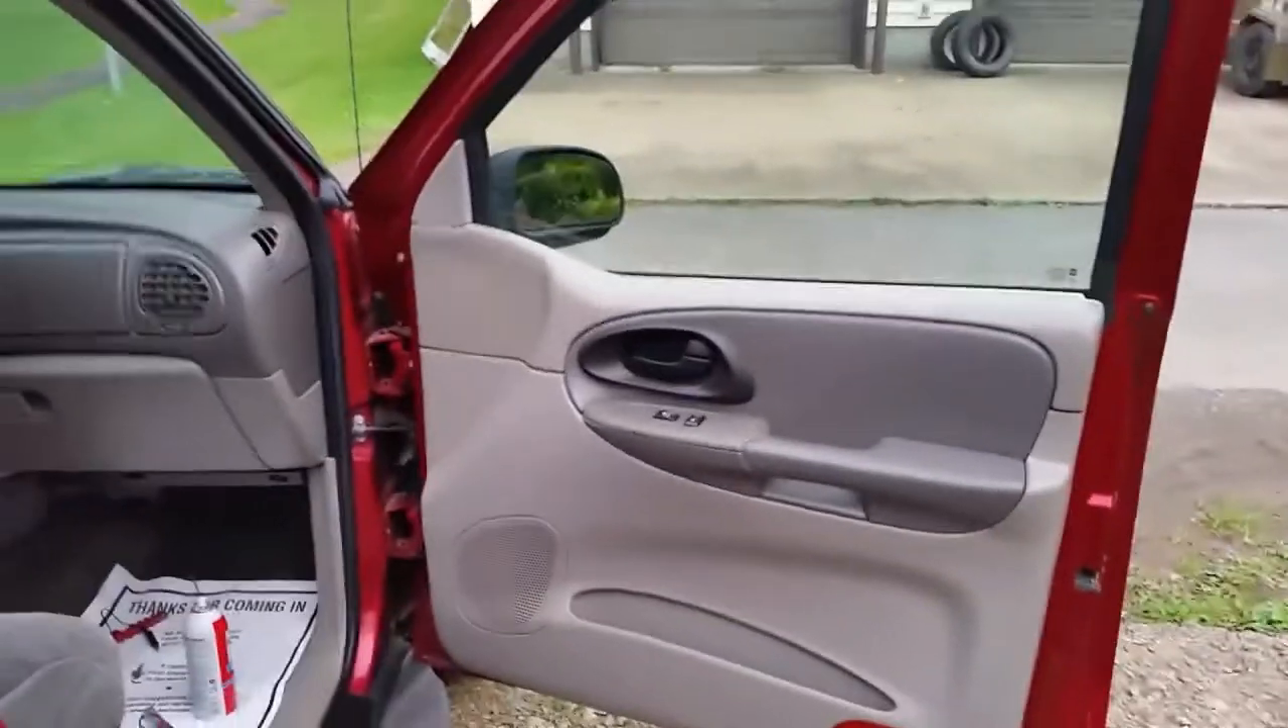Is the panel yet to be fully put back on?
No.